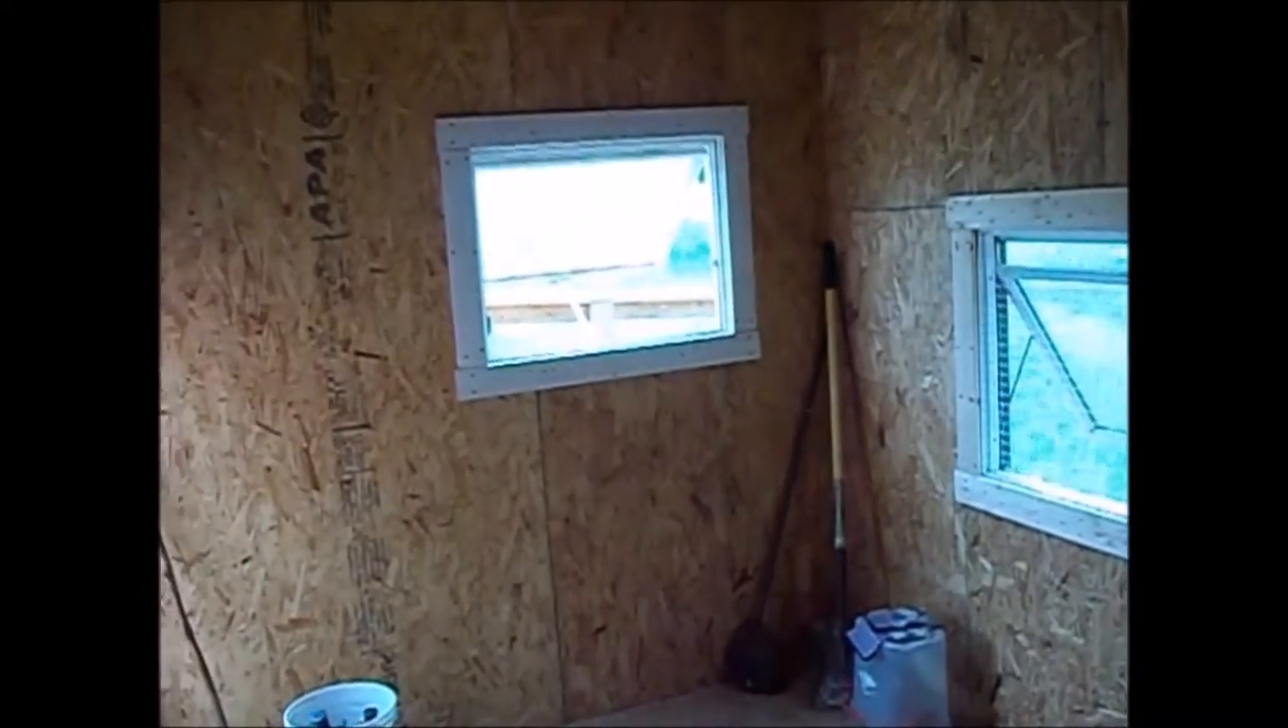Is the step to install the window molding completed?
Yes.